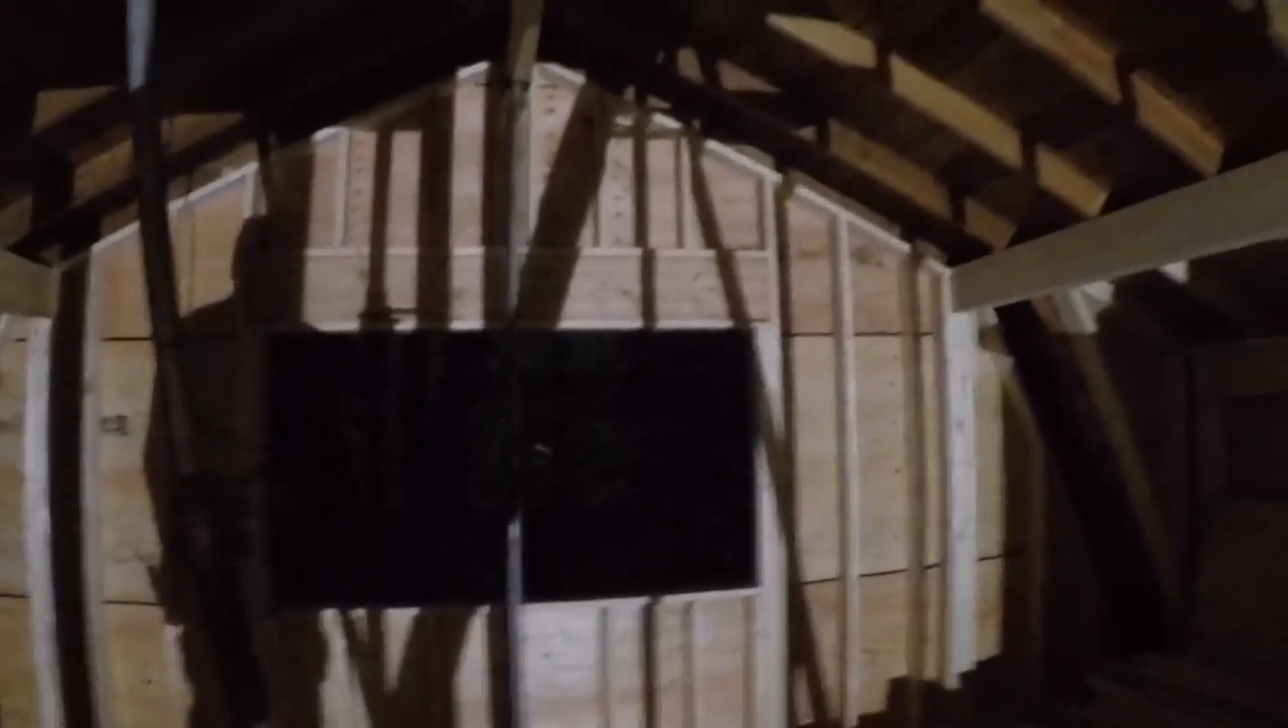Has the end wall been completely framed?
Yes.